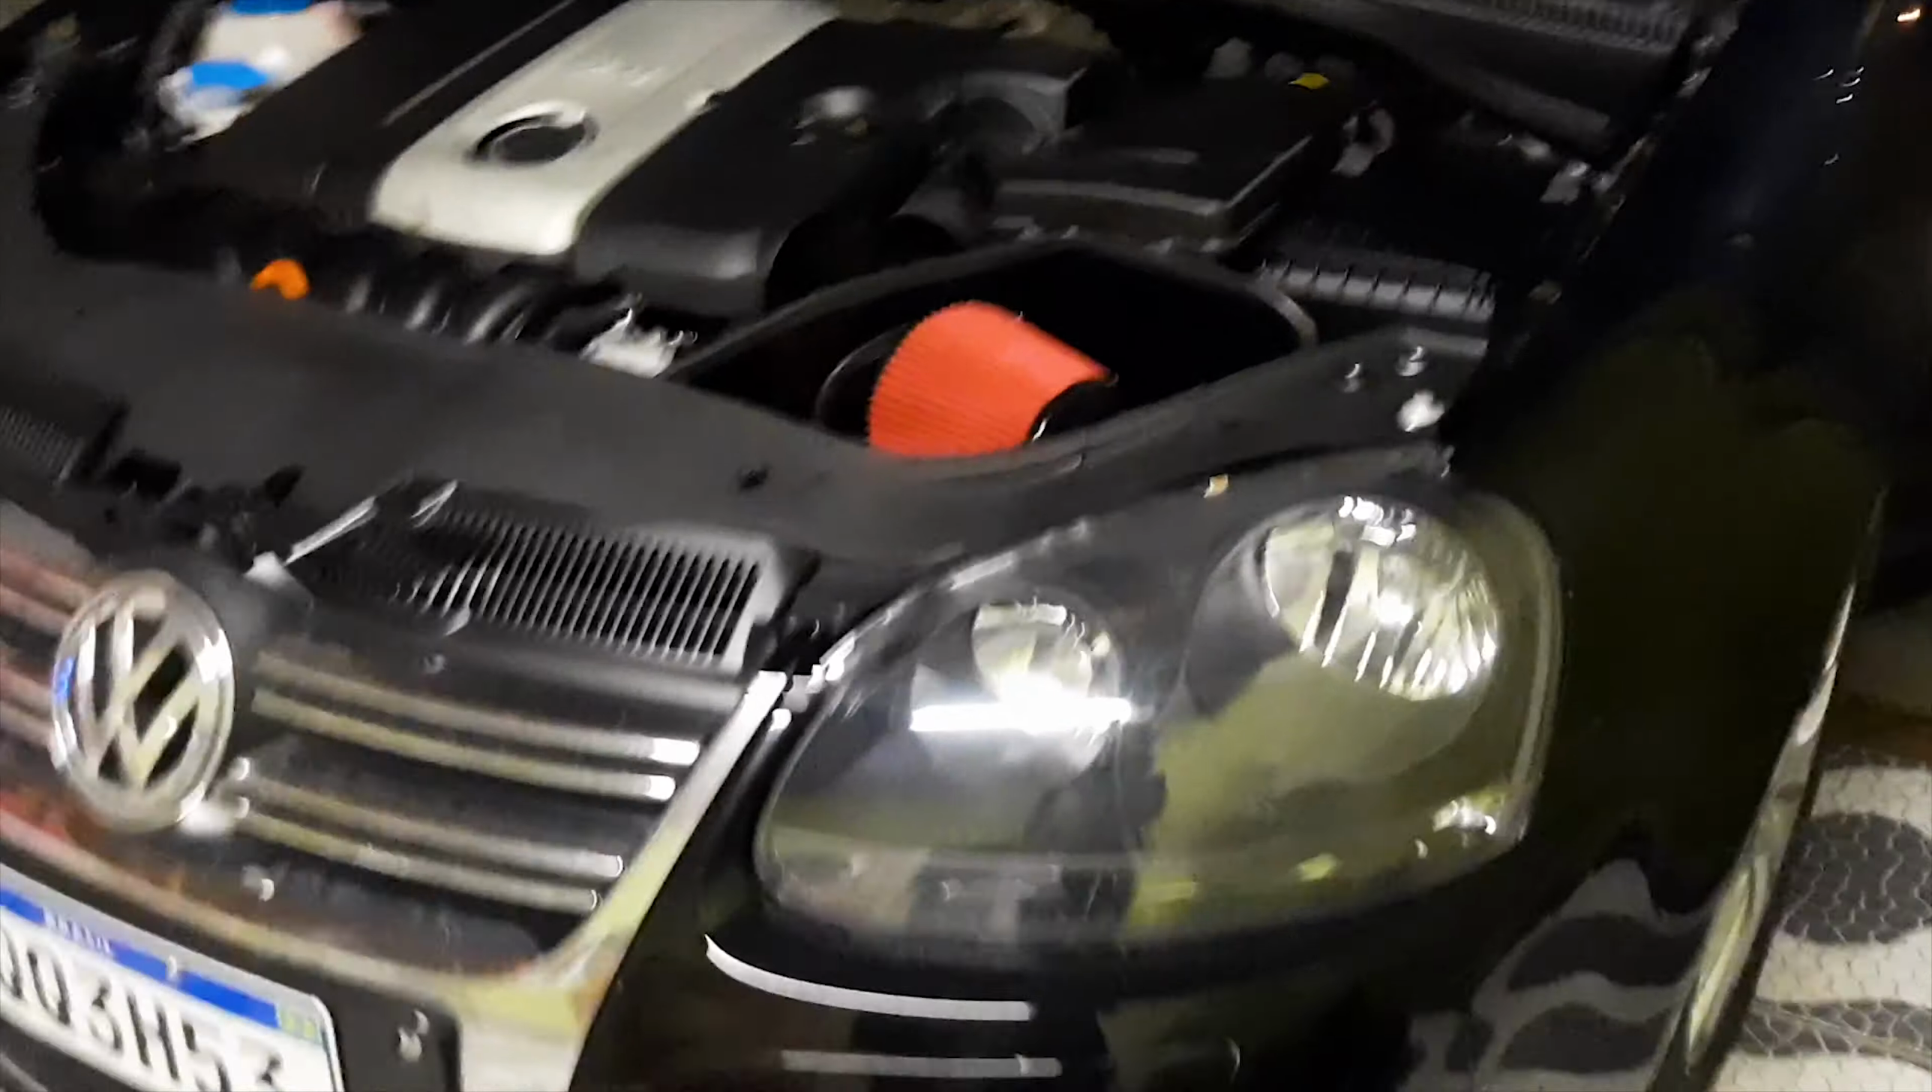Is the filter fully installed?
Yes.